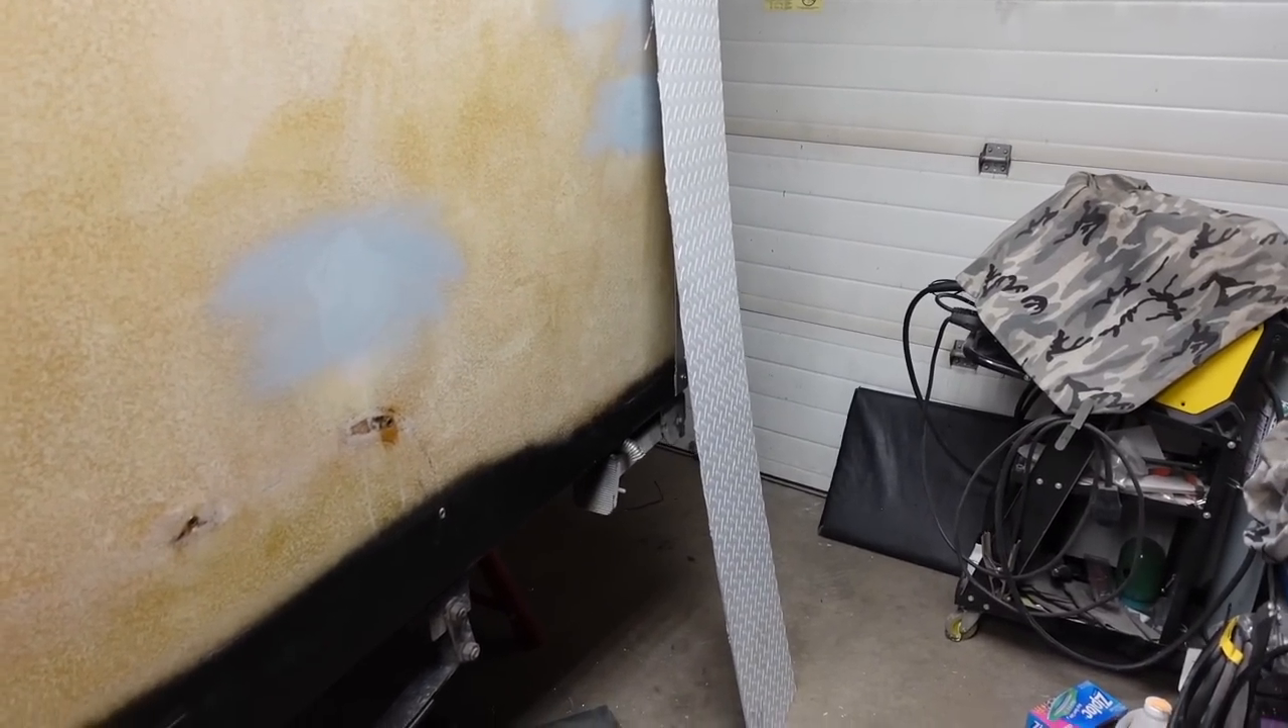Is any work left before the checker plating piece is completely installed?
Yes.